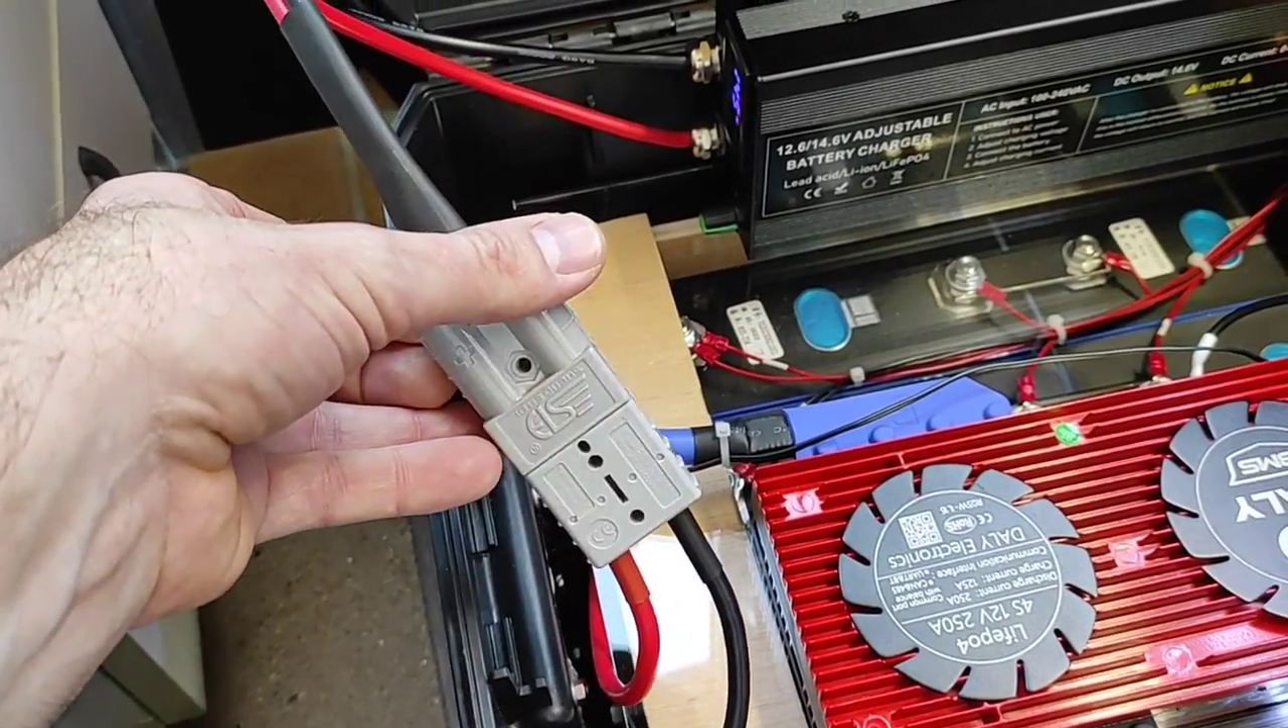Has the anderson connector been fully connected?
Yes.